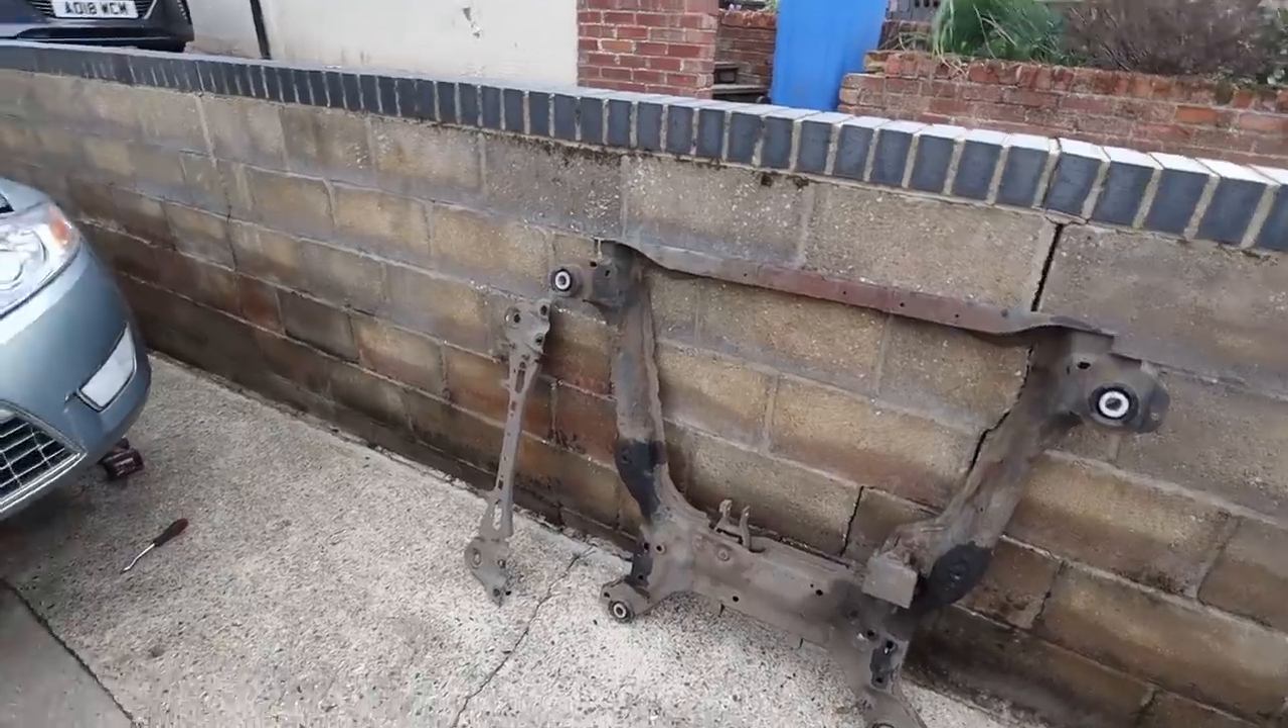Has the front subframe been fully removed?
Yes.